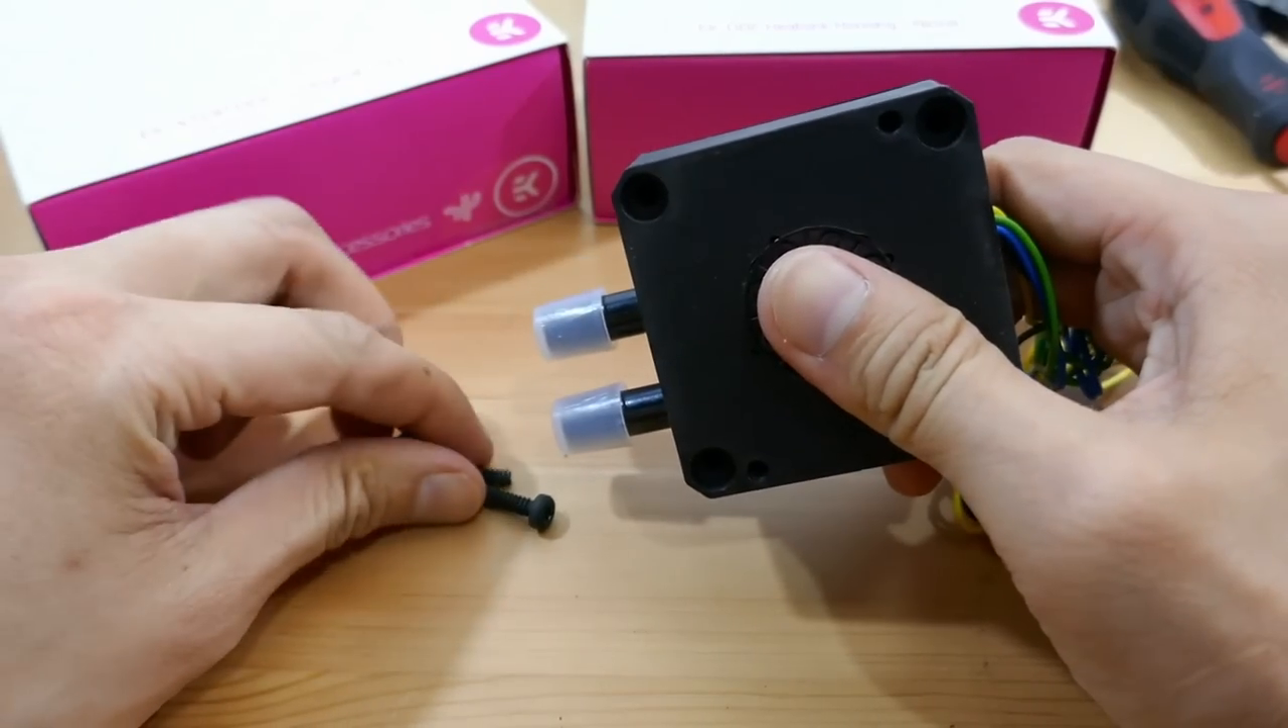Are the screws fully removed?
Yes.